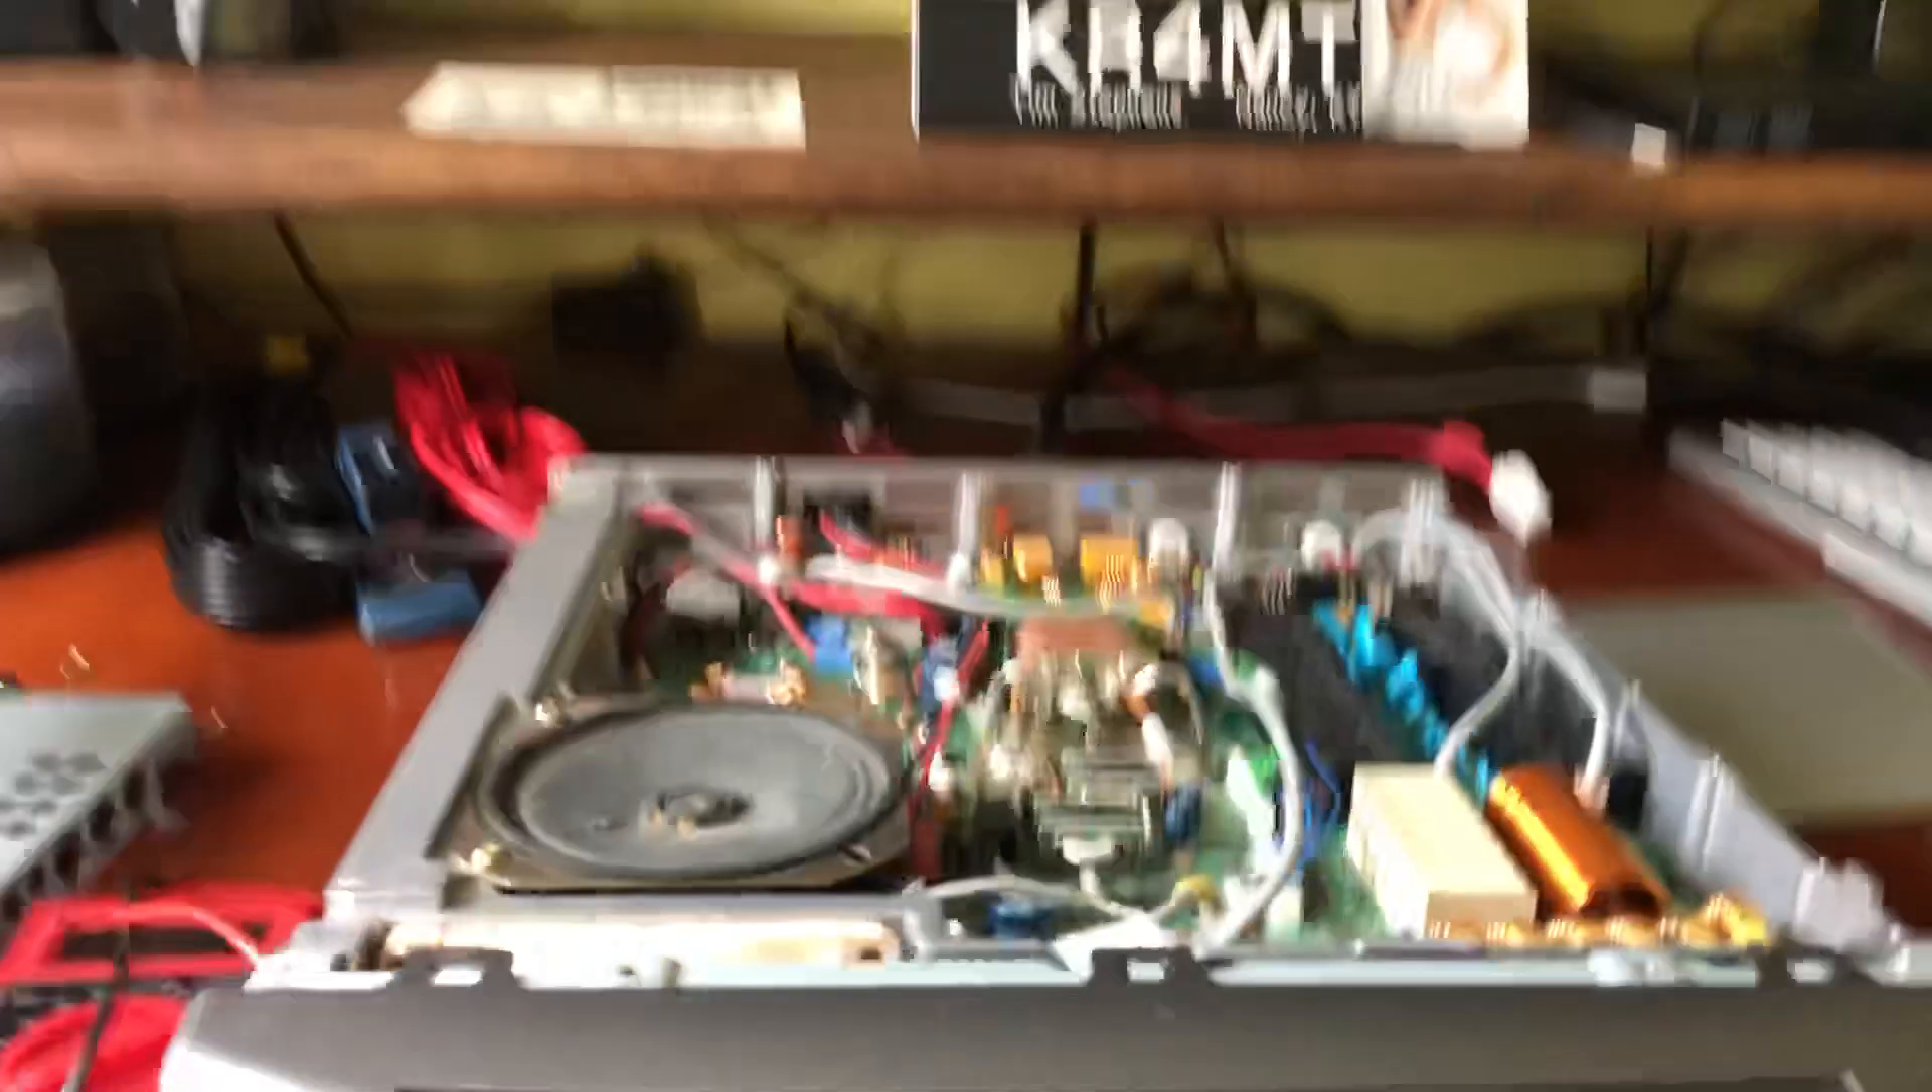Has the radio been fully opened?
Yes.